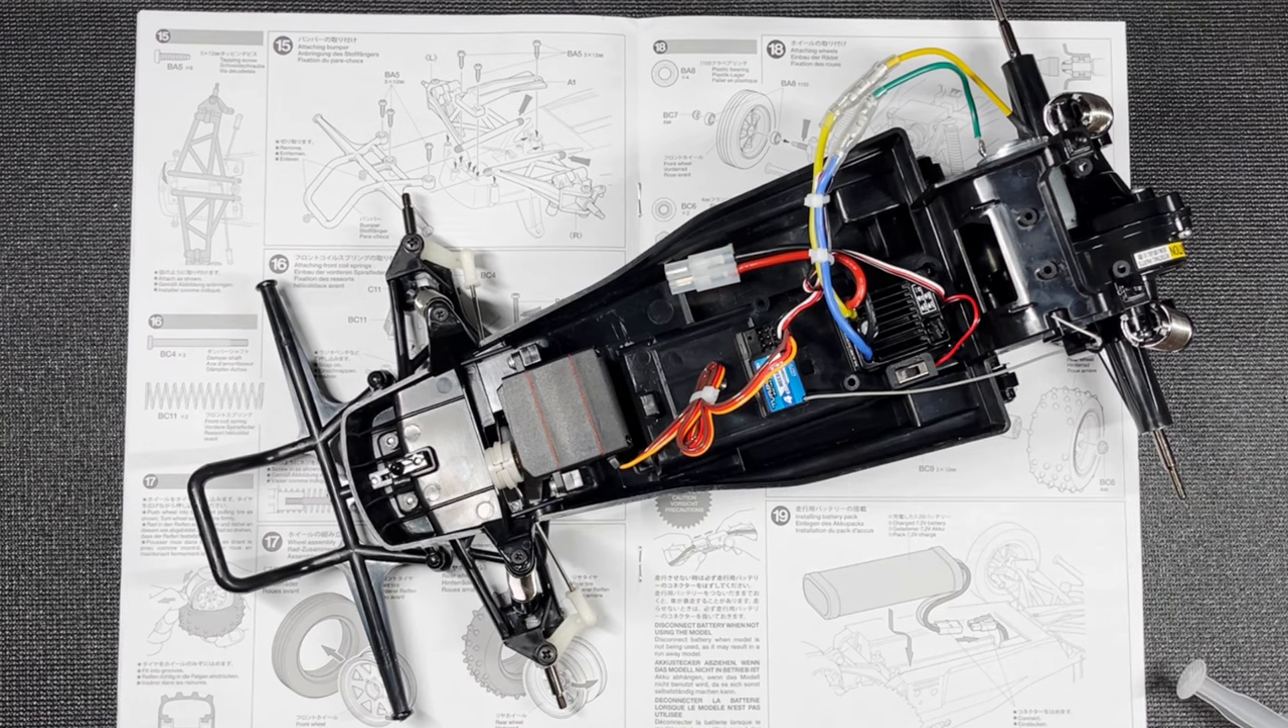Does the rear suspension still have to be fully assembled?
No.